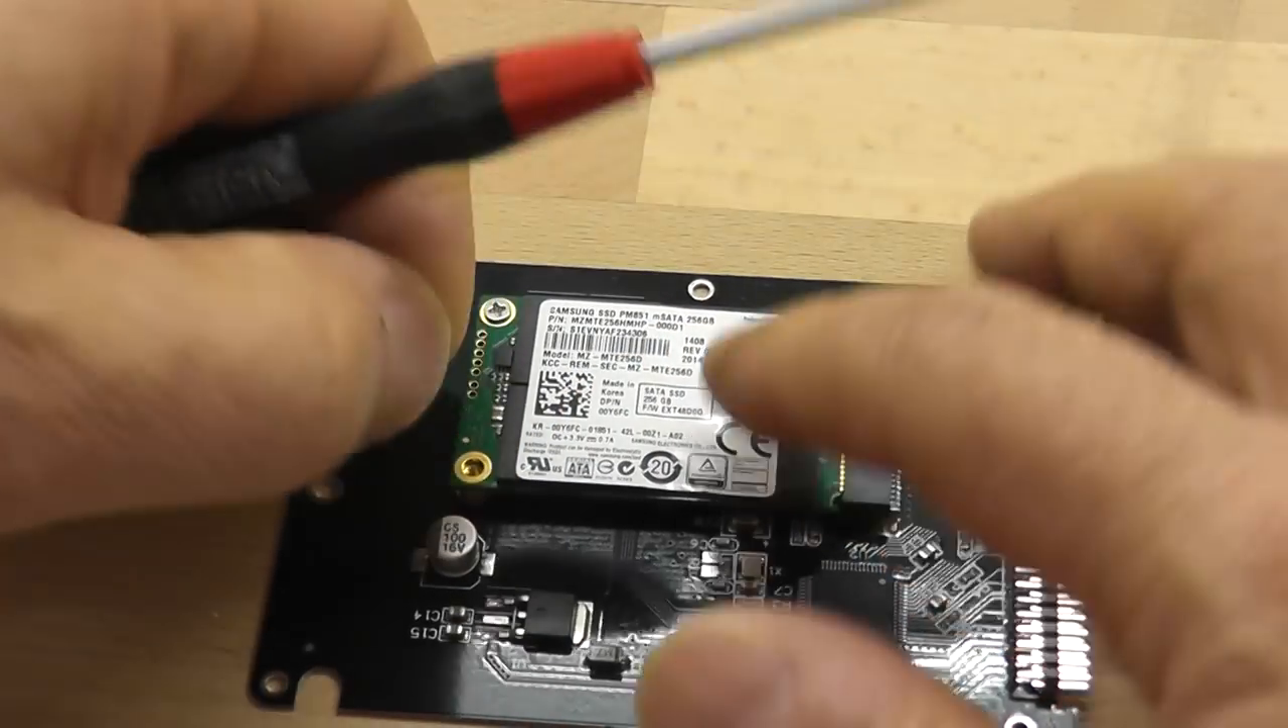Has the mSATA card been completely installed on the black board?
No.